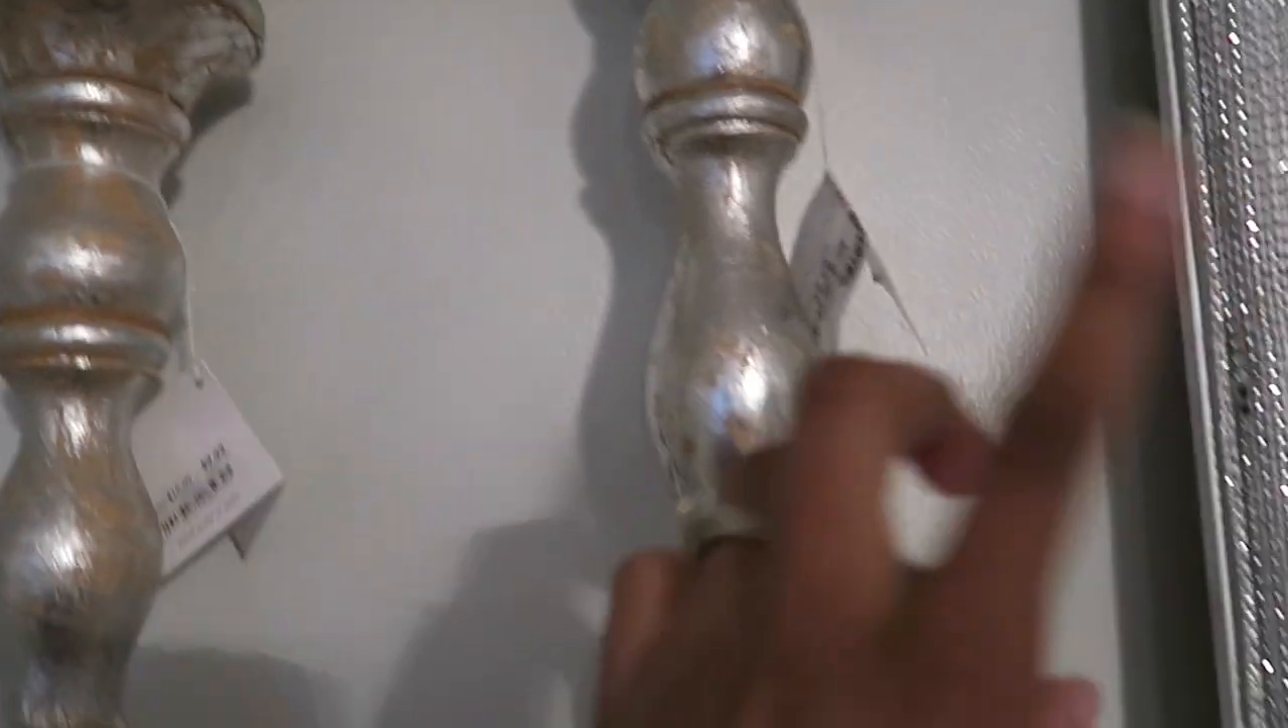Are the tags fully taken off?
No.